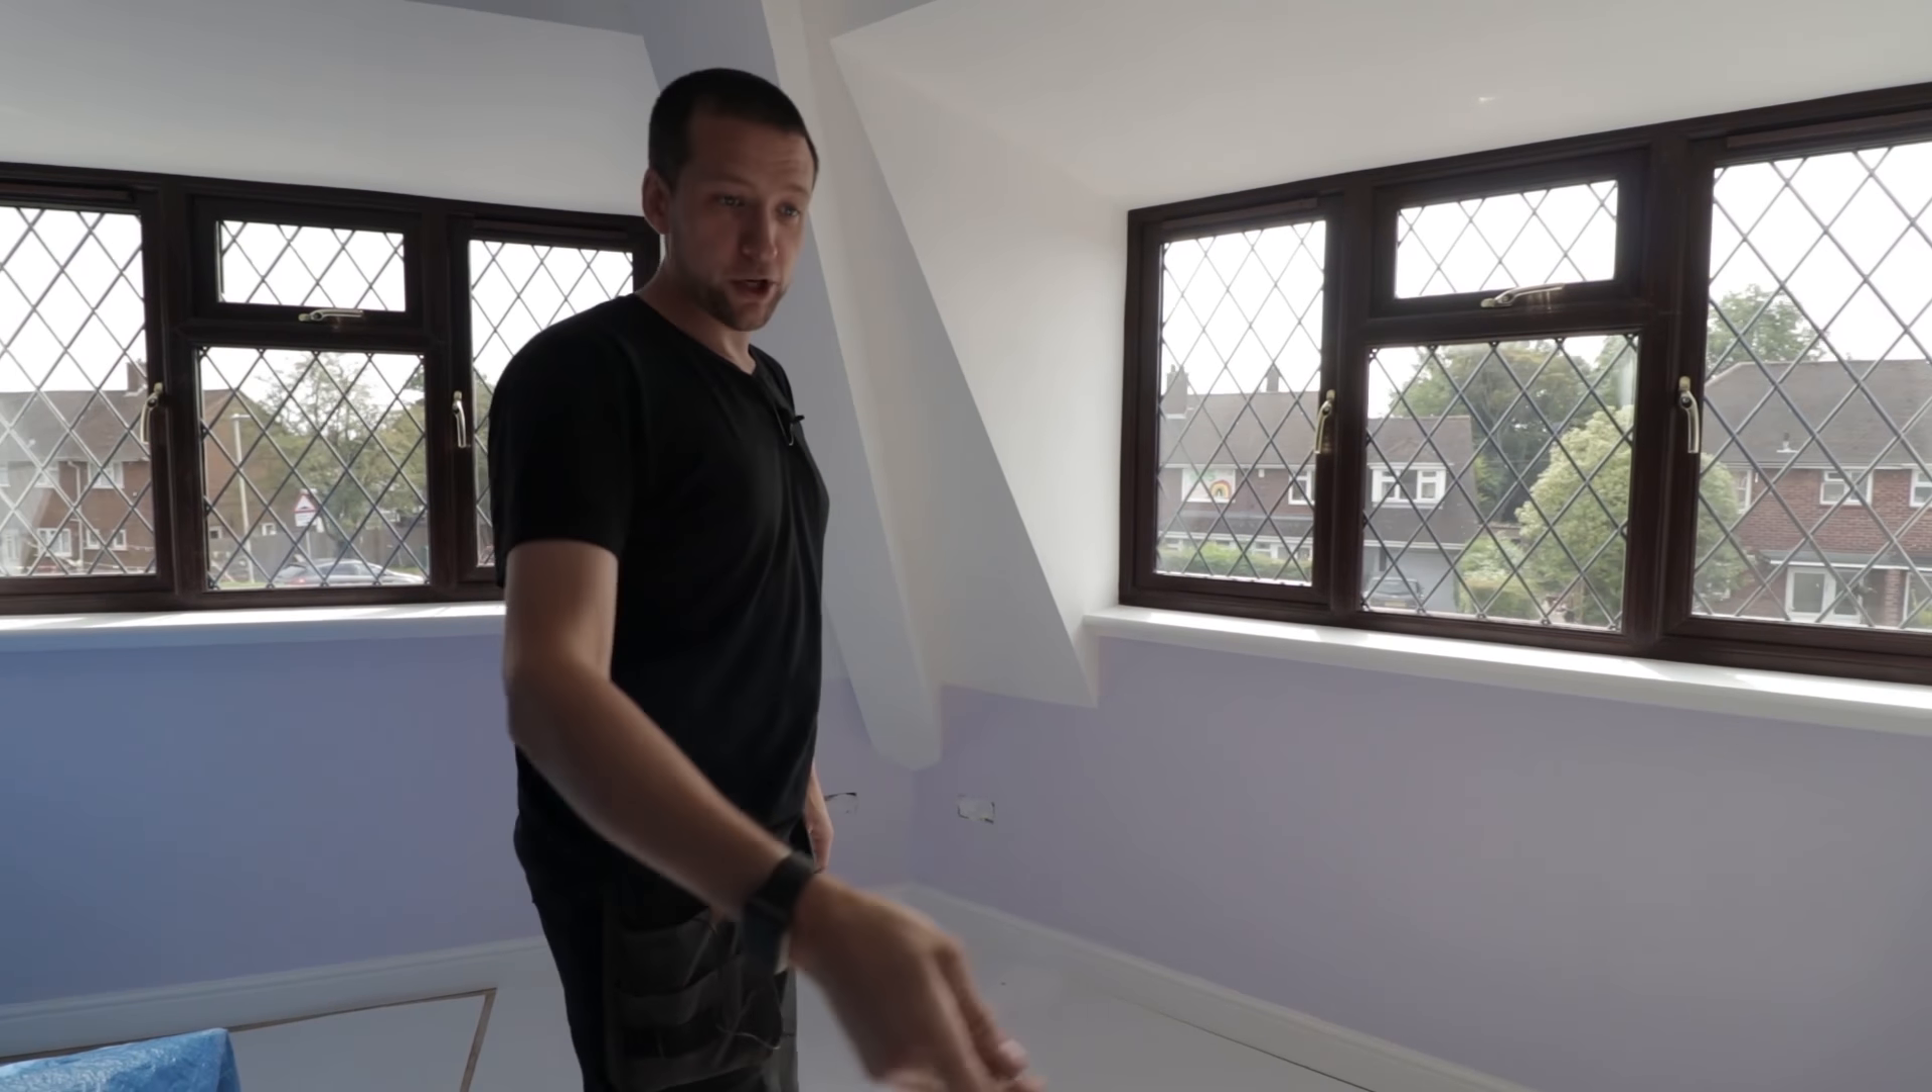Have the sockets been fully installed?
No.